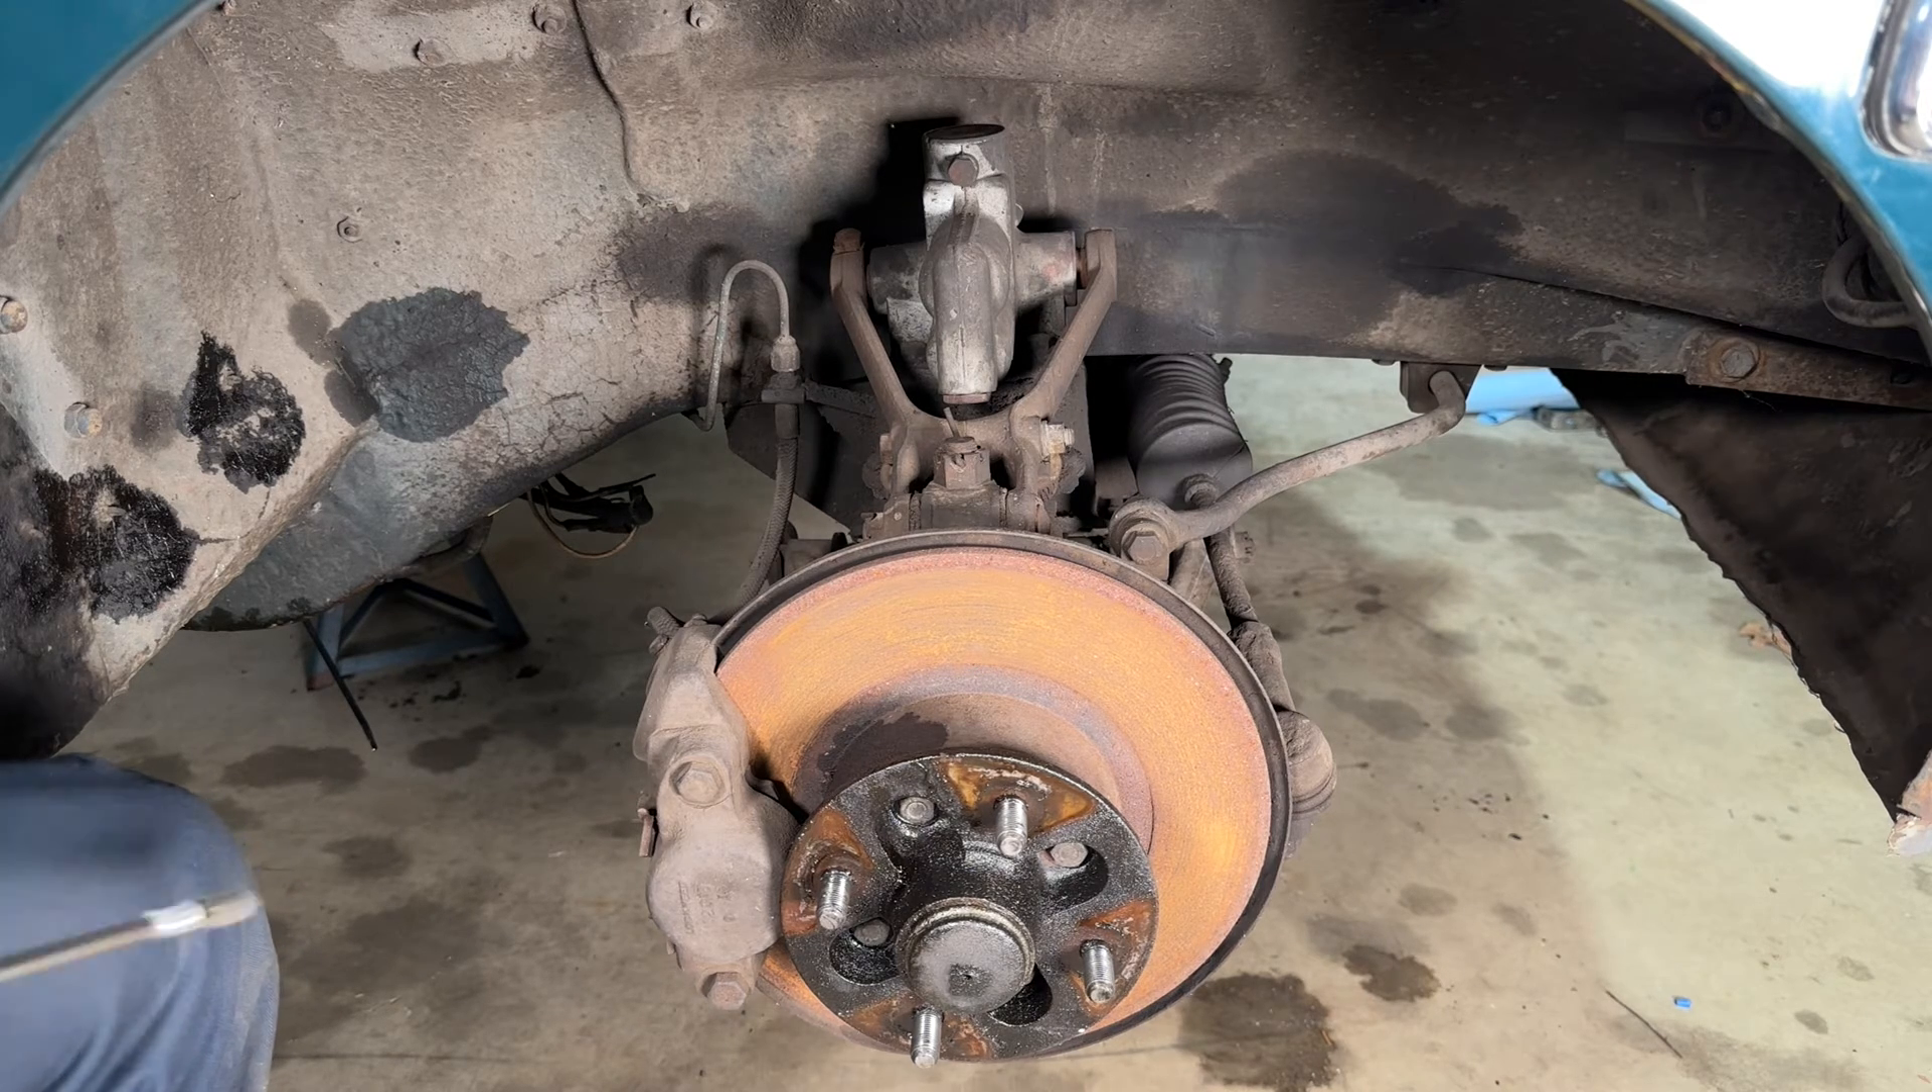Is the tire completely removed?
Yes.